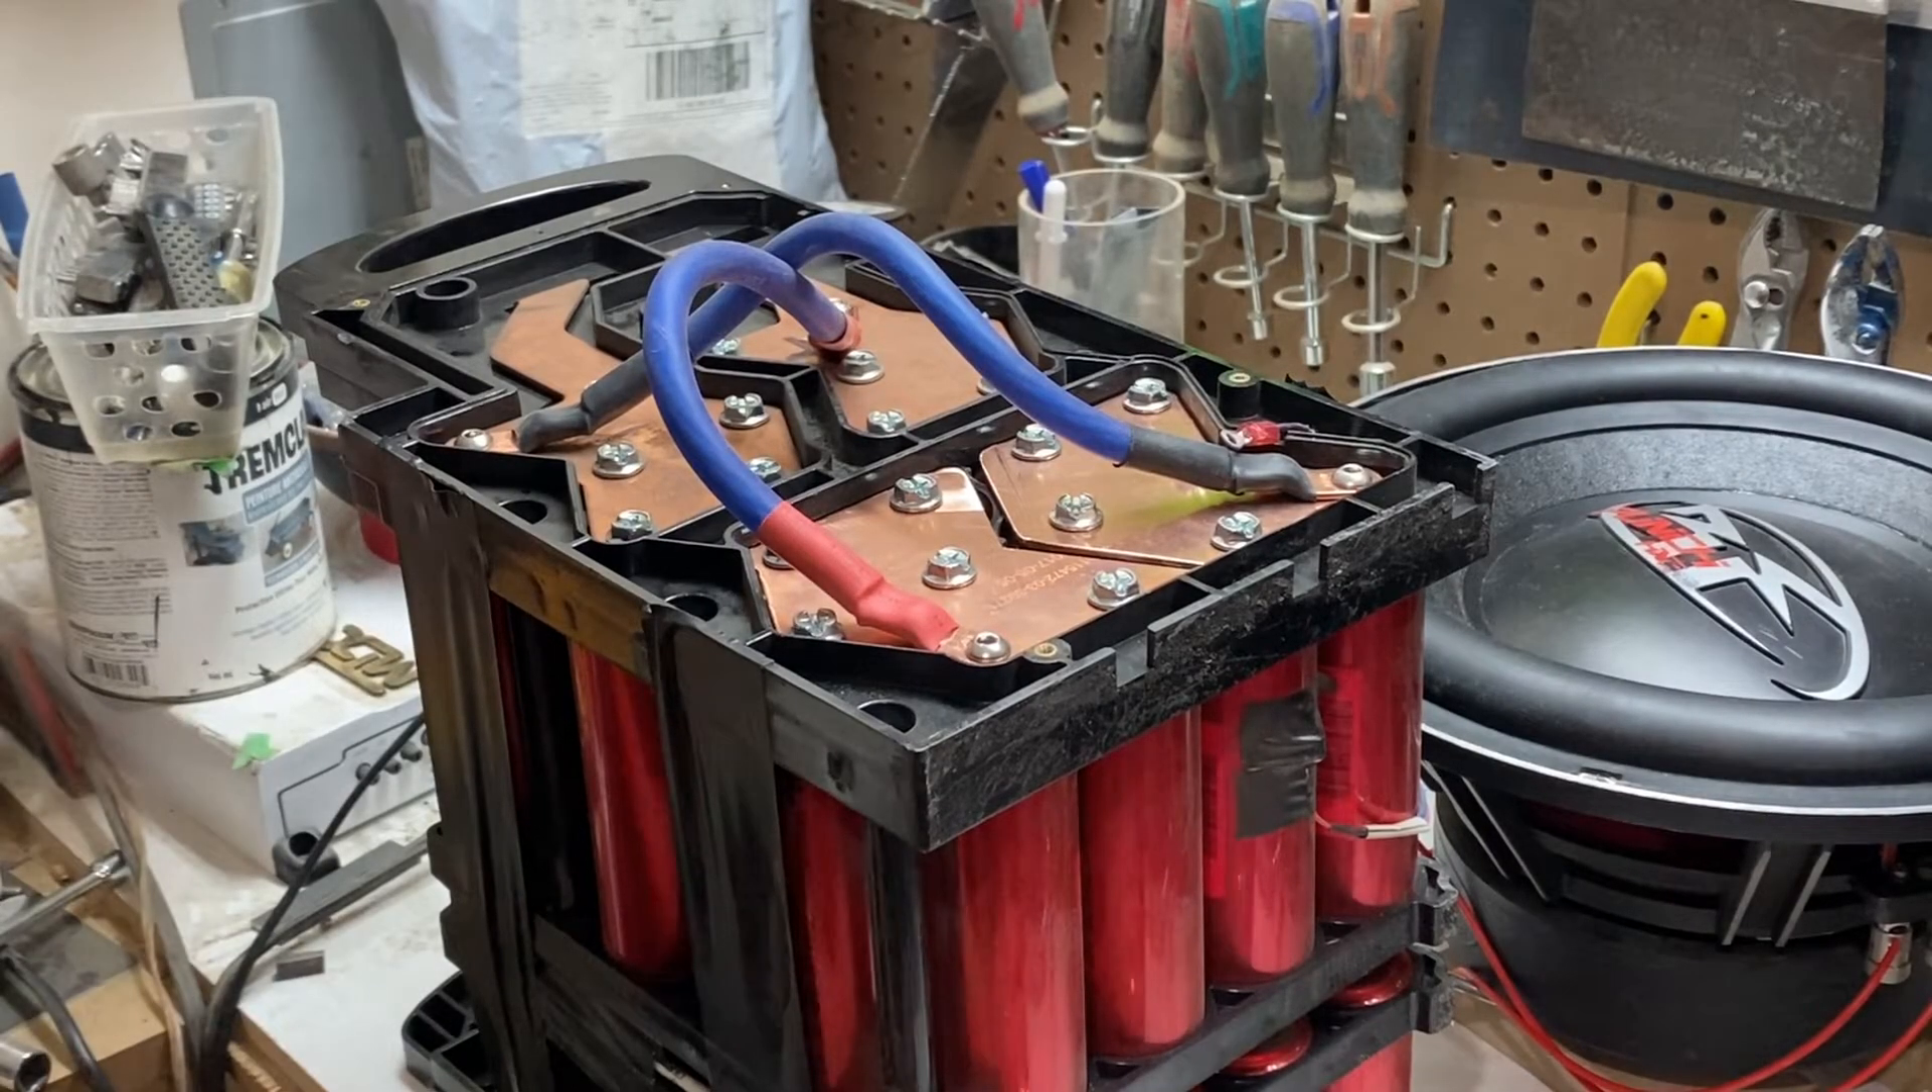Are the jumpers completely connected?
Yes.